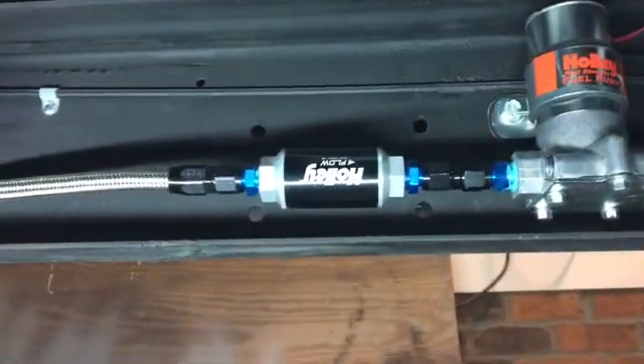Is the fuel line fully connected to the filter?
Yes.